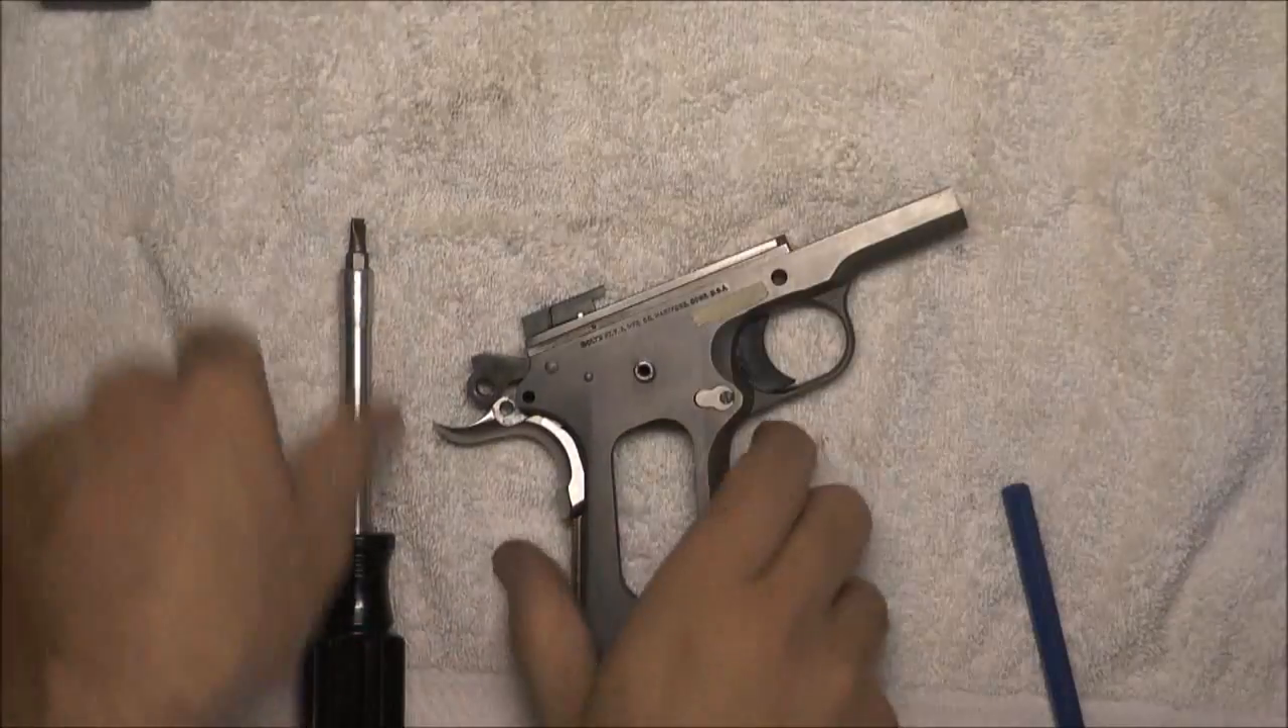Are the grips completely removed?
Yes.